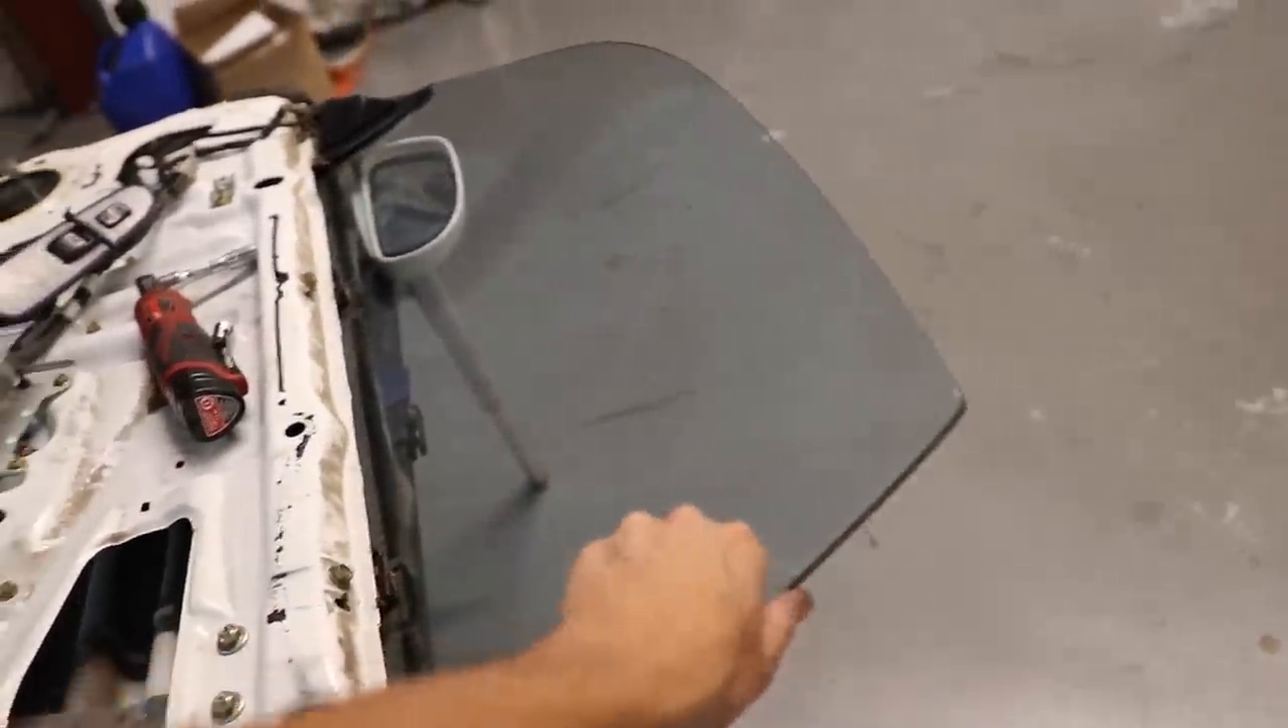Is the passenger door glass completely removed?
No.